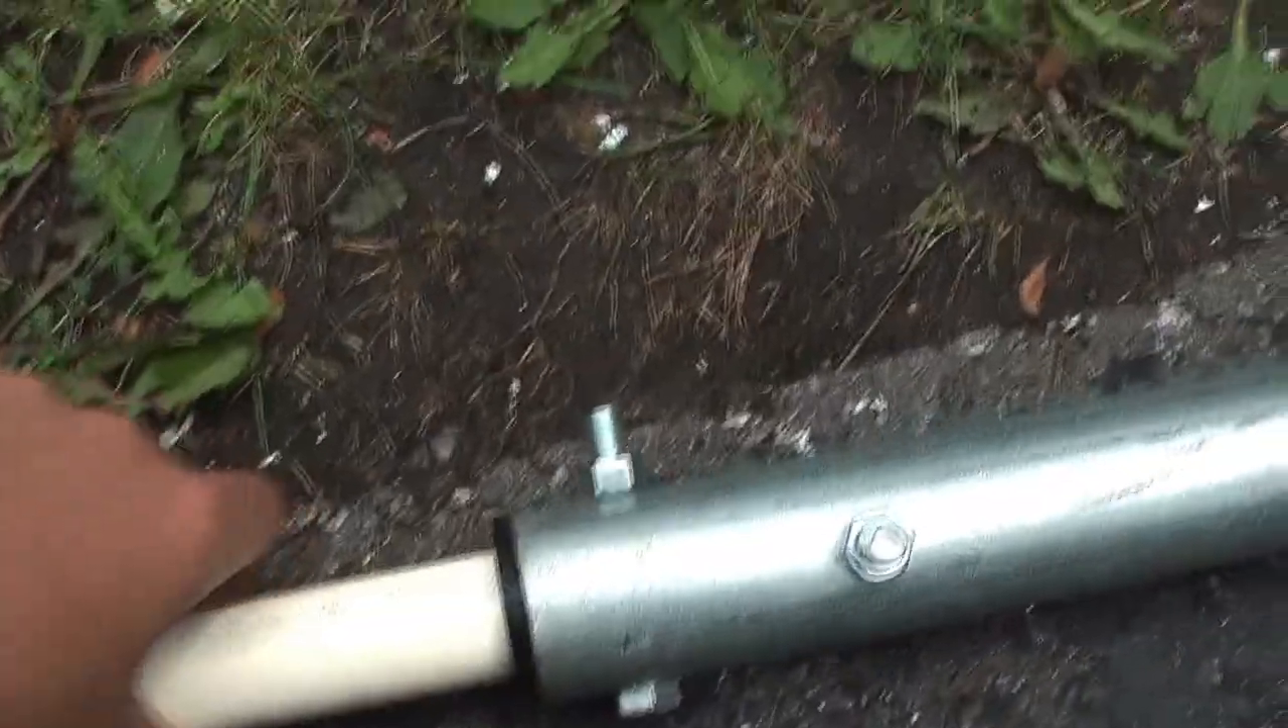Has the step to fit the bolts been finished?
Yes.